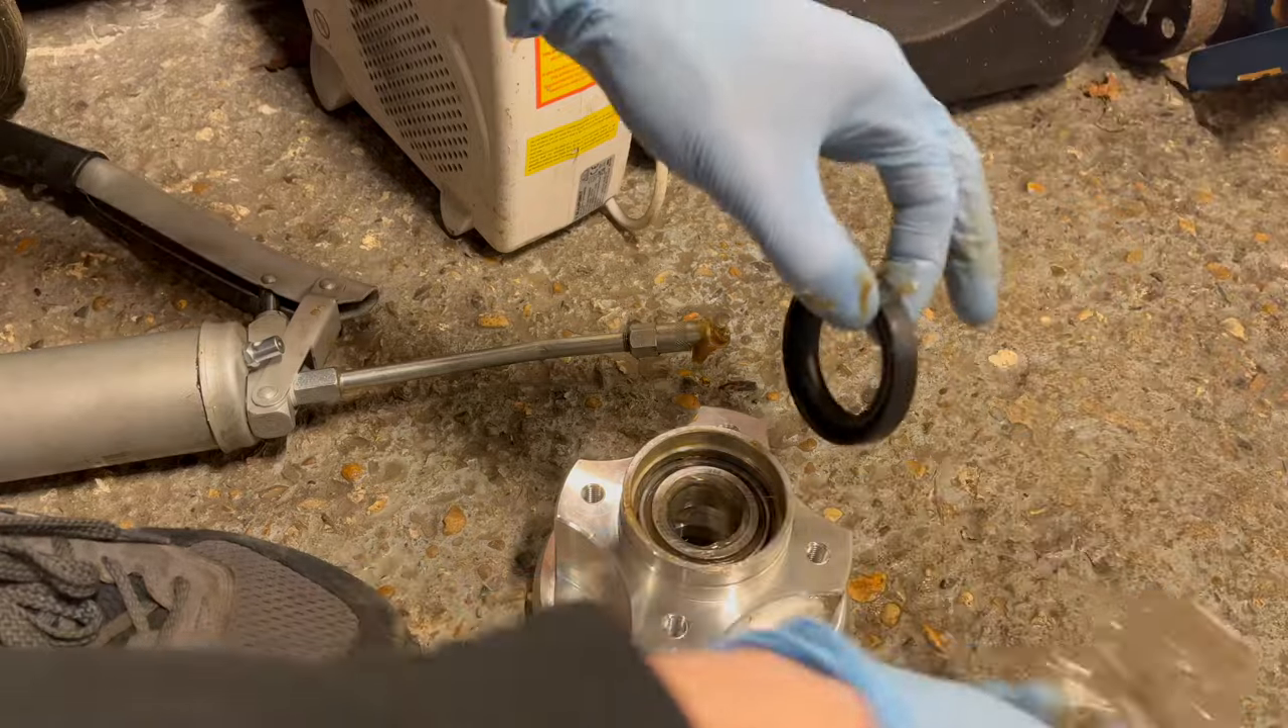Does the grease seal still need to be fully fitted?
Yes.